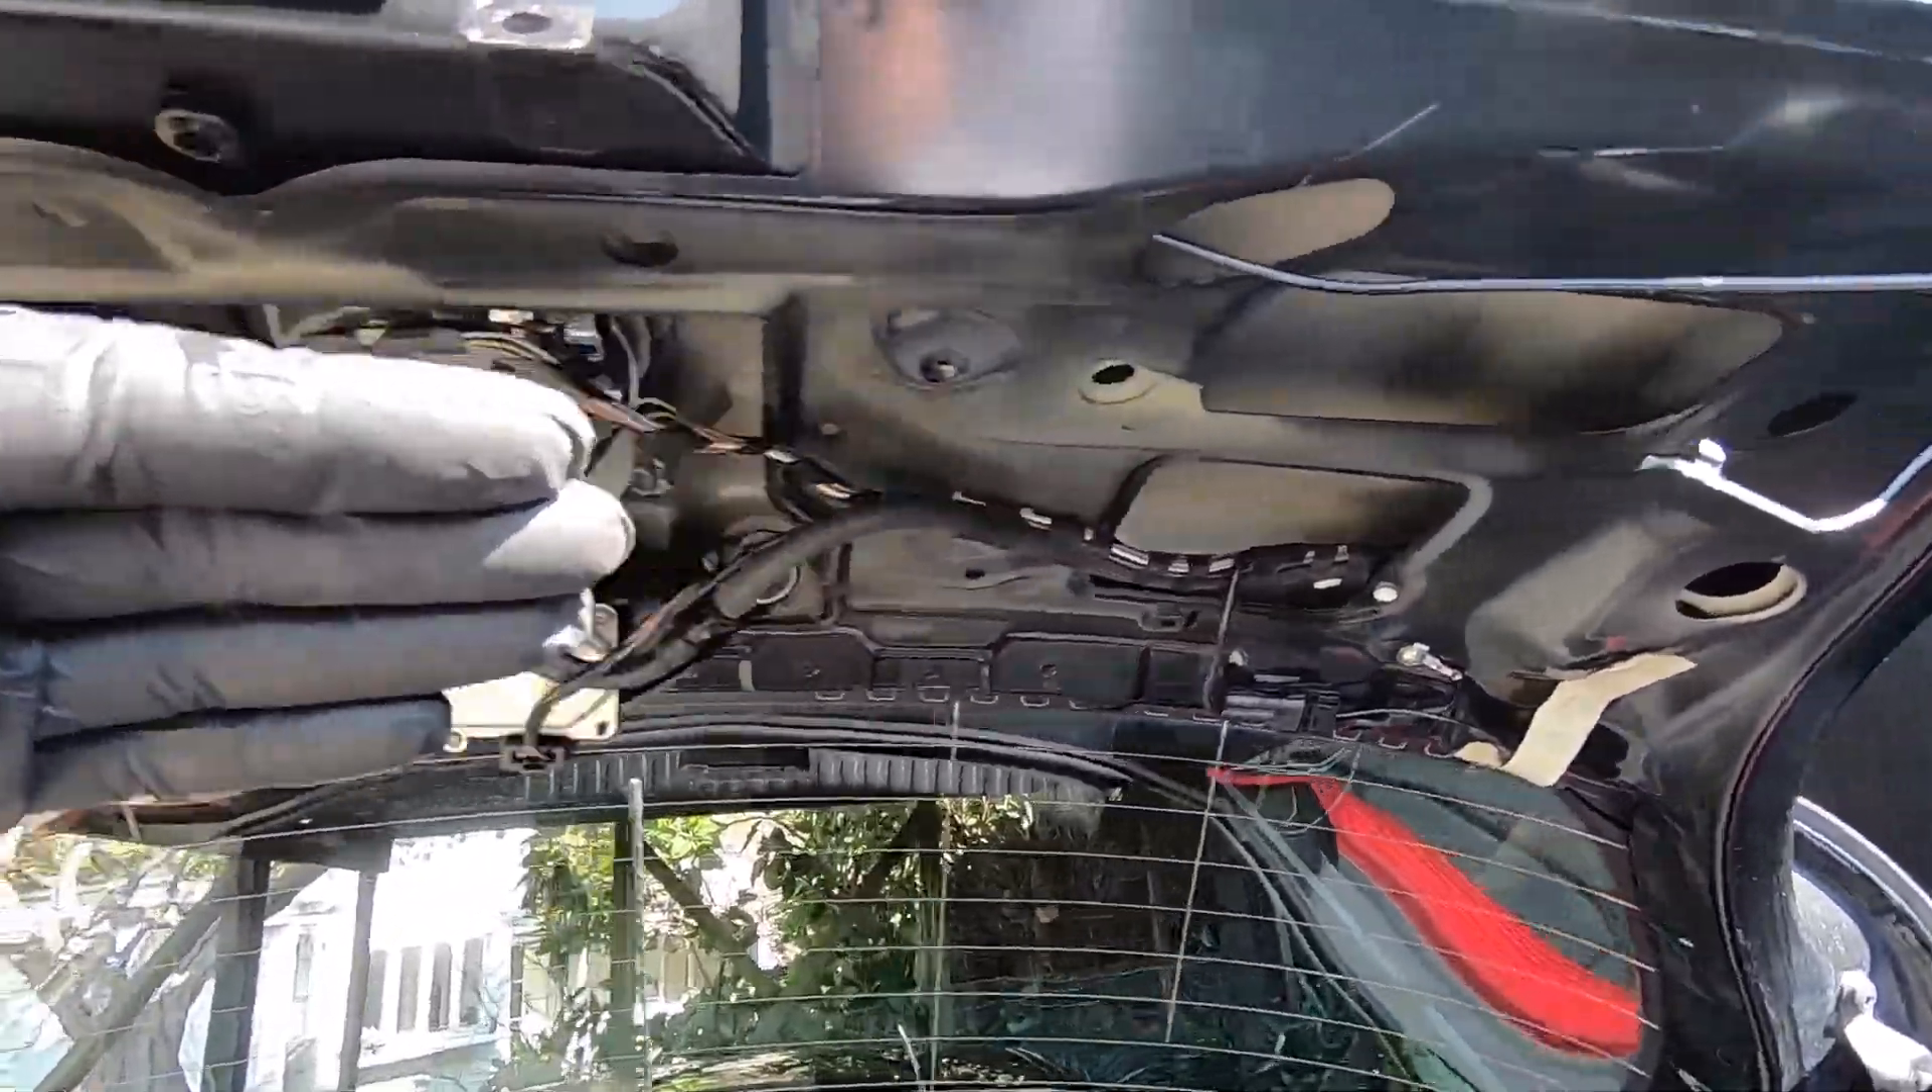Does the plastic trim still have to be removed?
No.